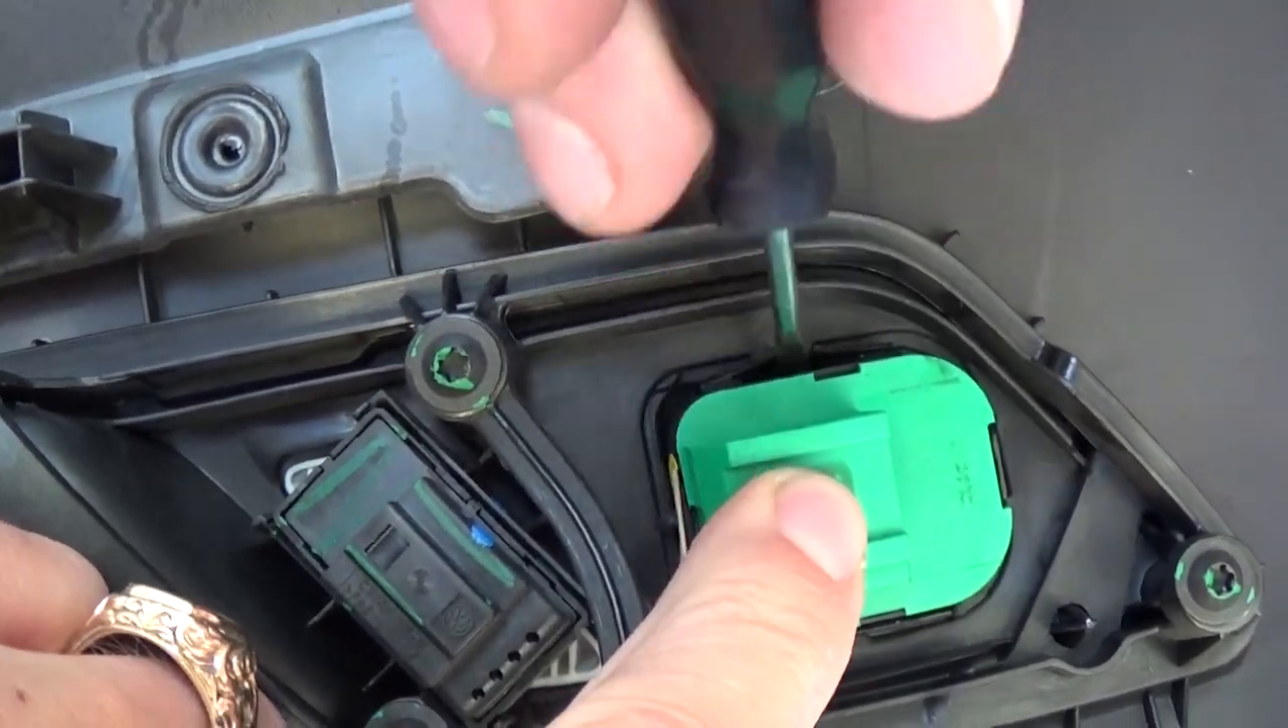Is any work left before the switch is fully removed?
Yes.